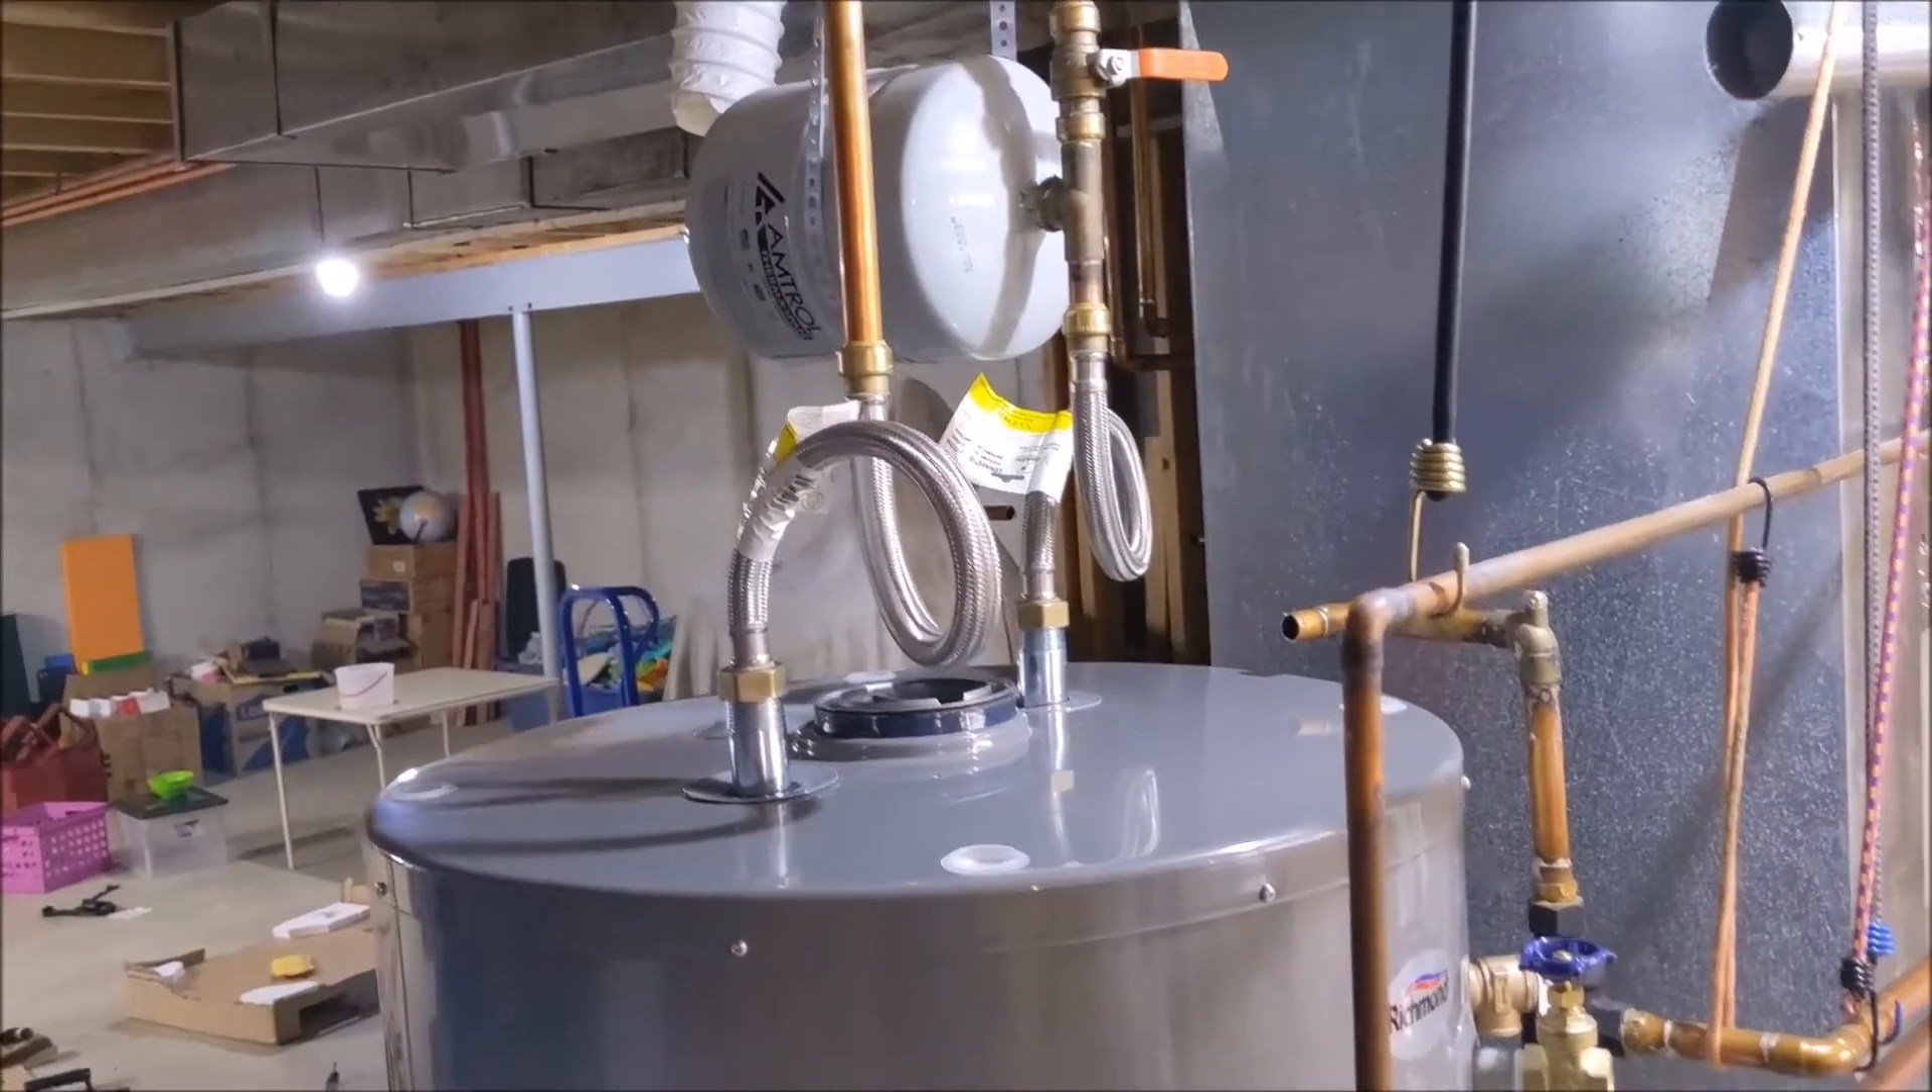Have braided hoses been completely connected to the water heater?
Yes.